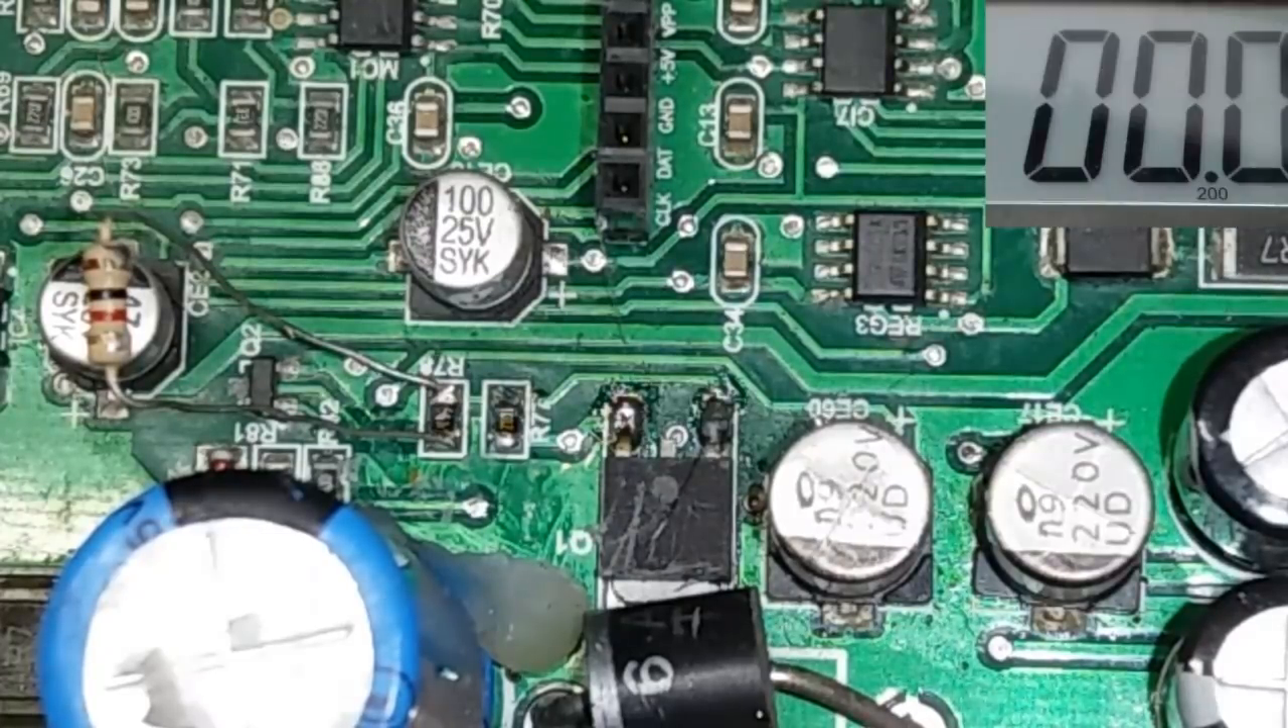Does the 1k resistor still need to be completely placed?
No.